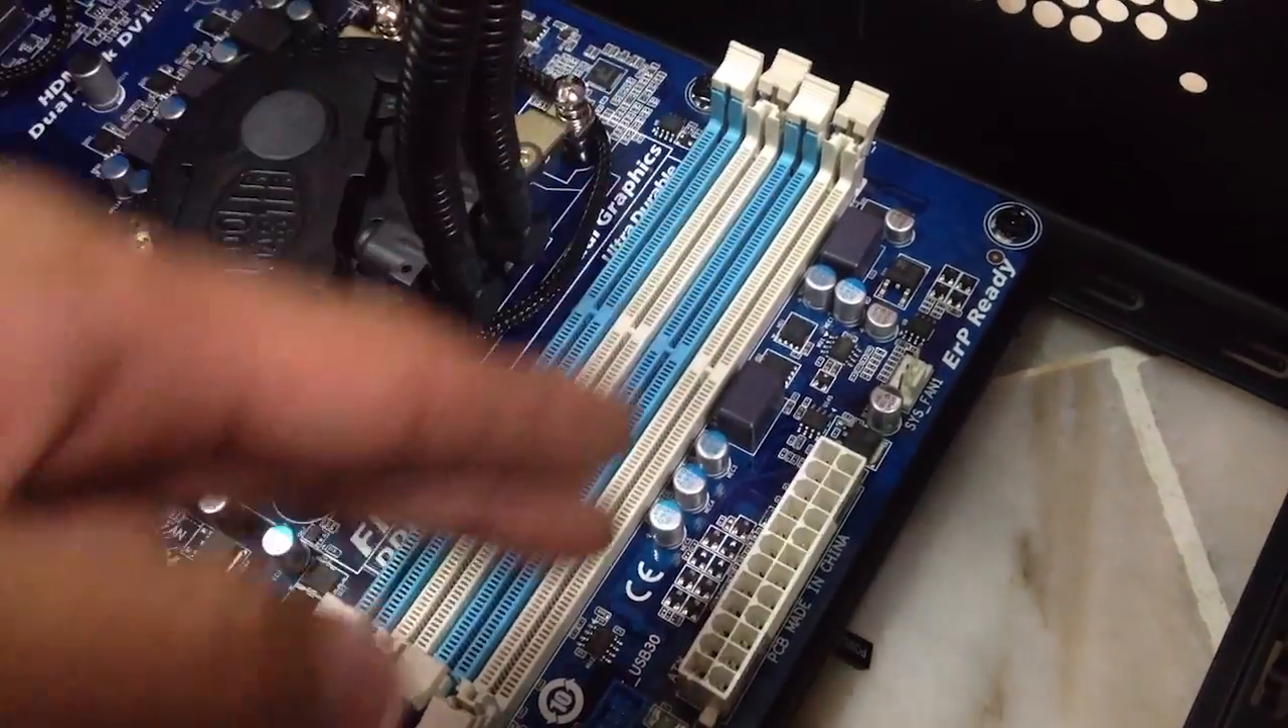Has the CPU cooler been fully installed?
Yes.